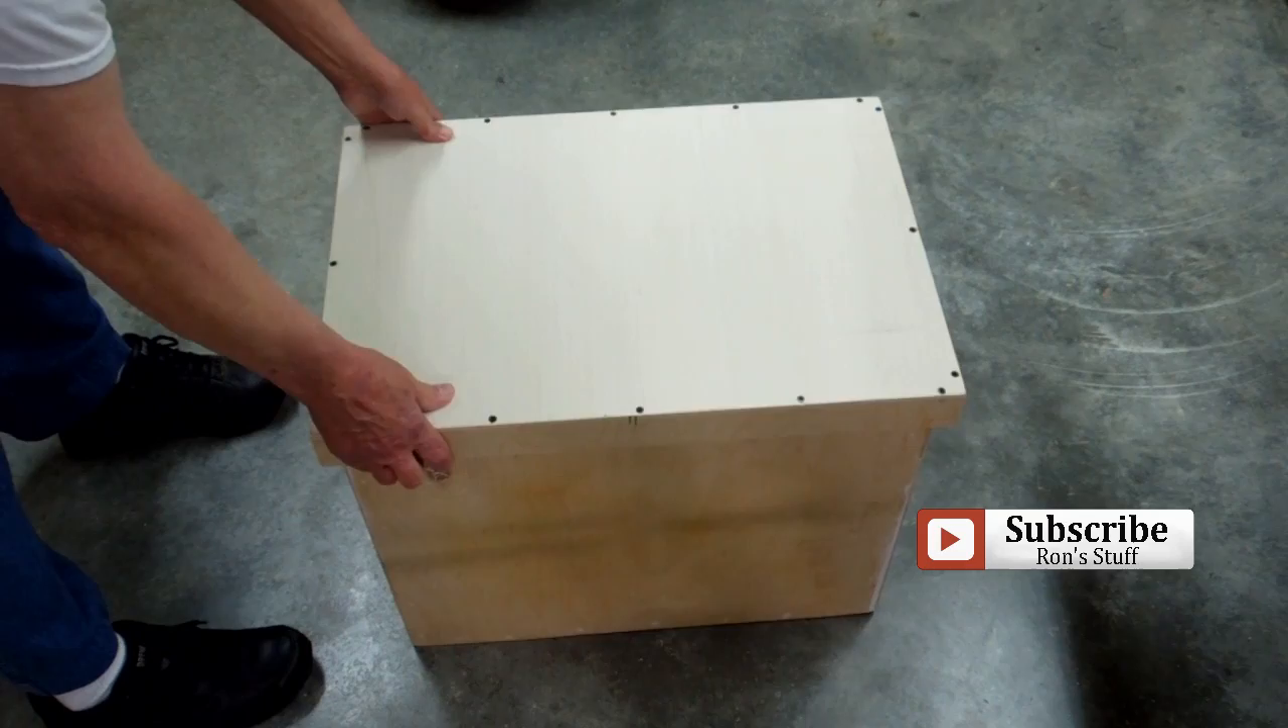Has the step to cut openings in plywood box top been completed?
No.